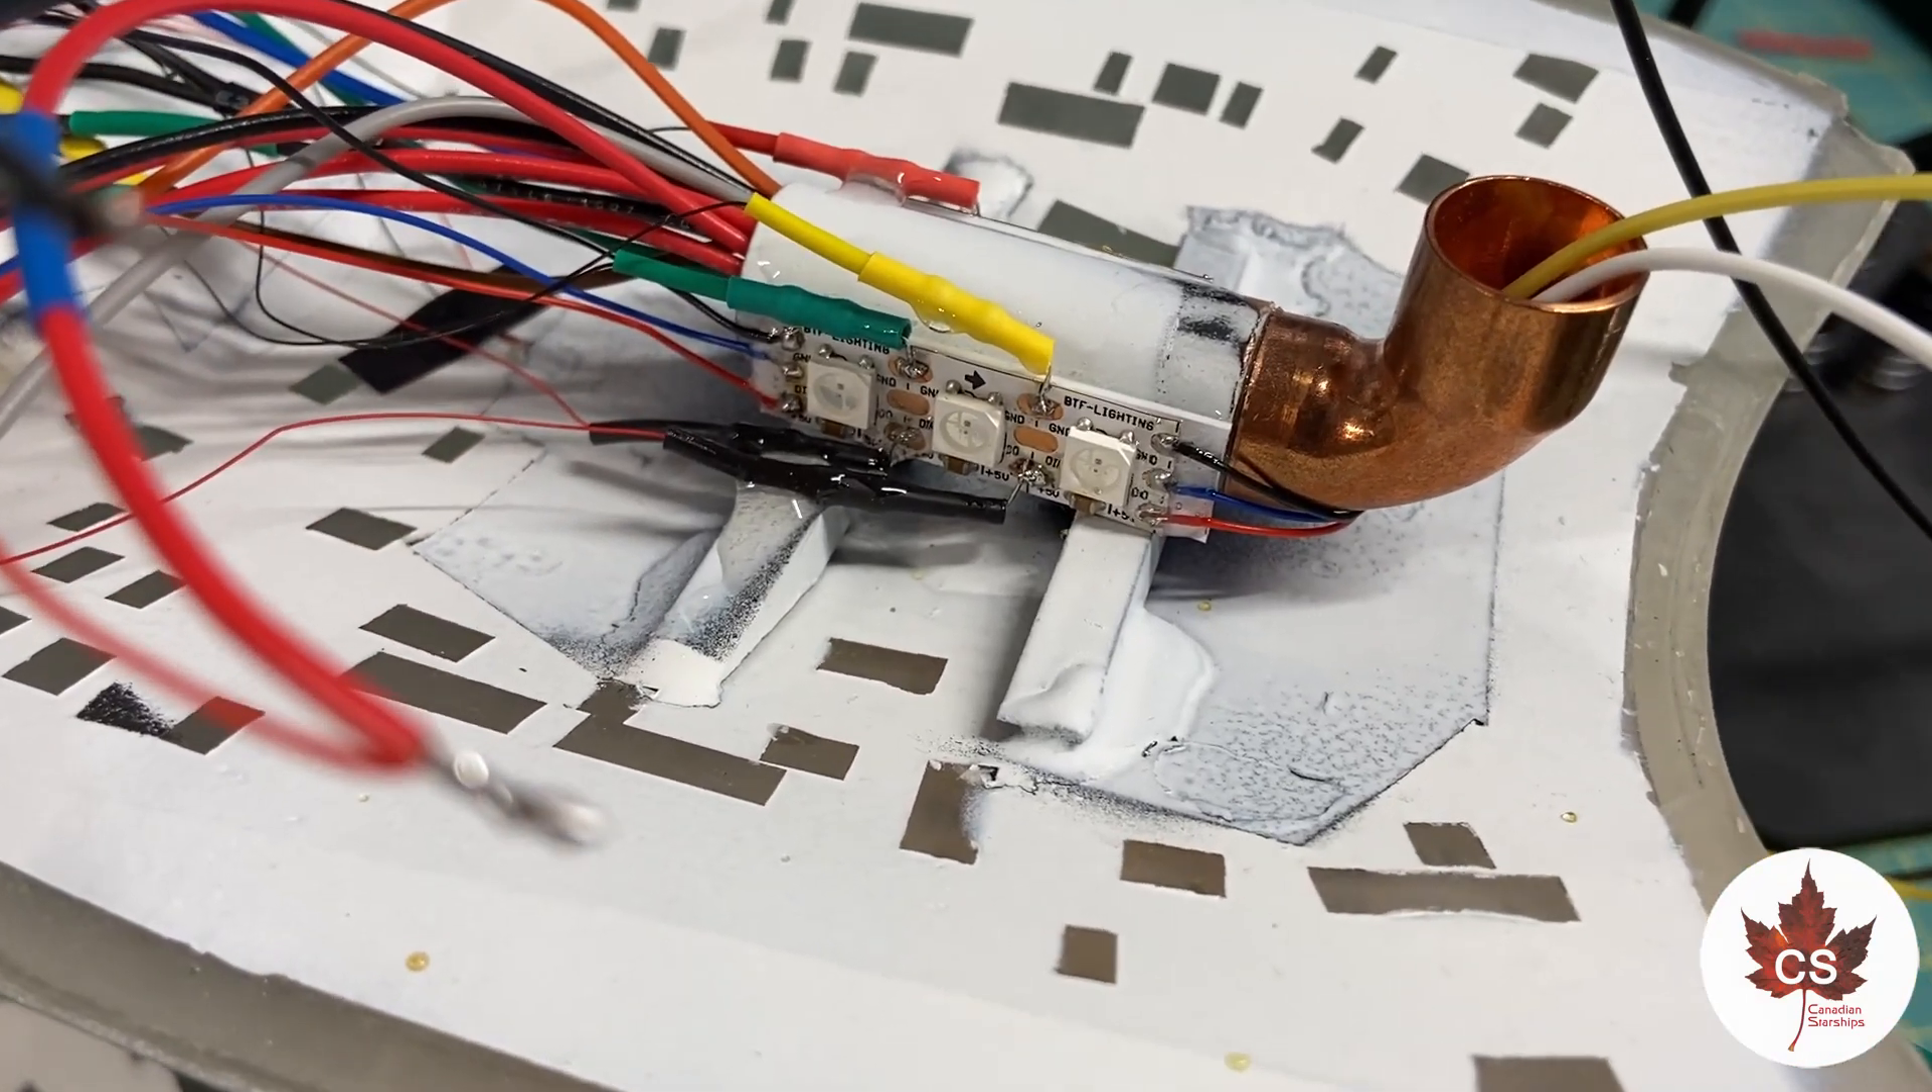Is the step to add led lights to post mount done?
Yes.